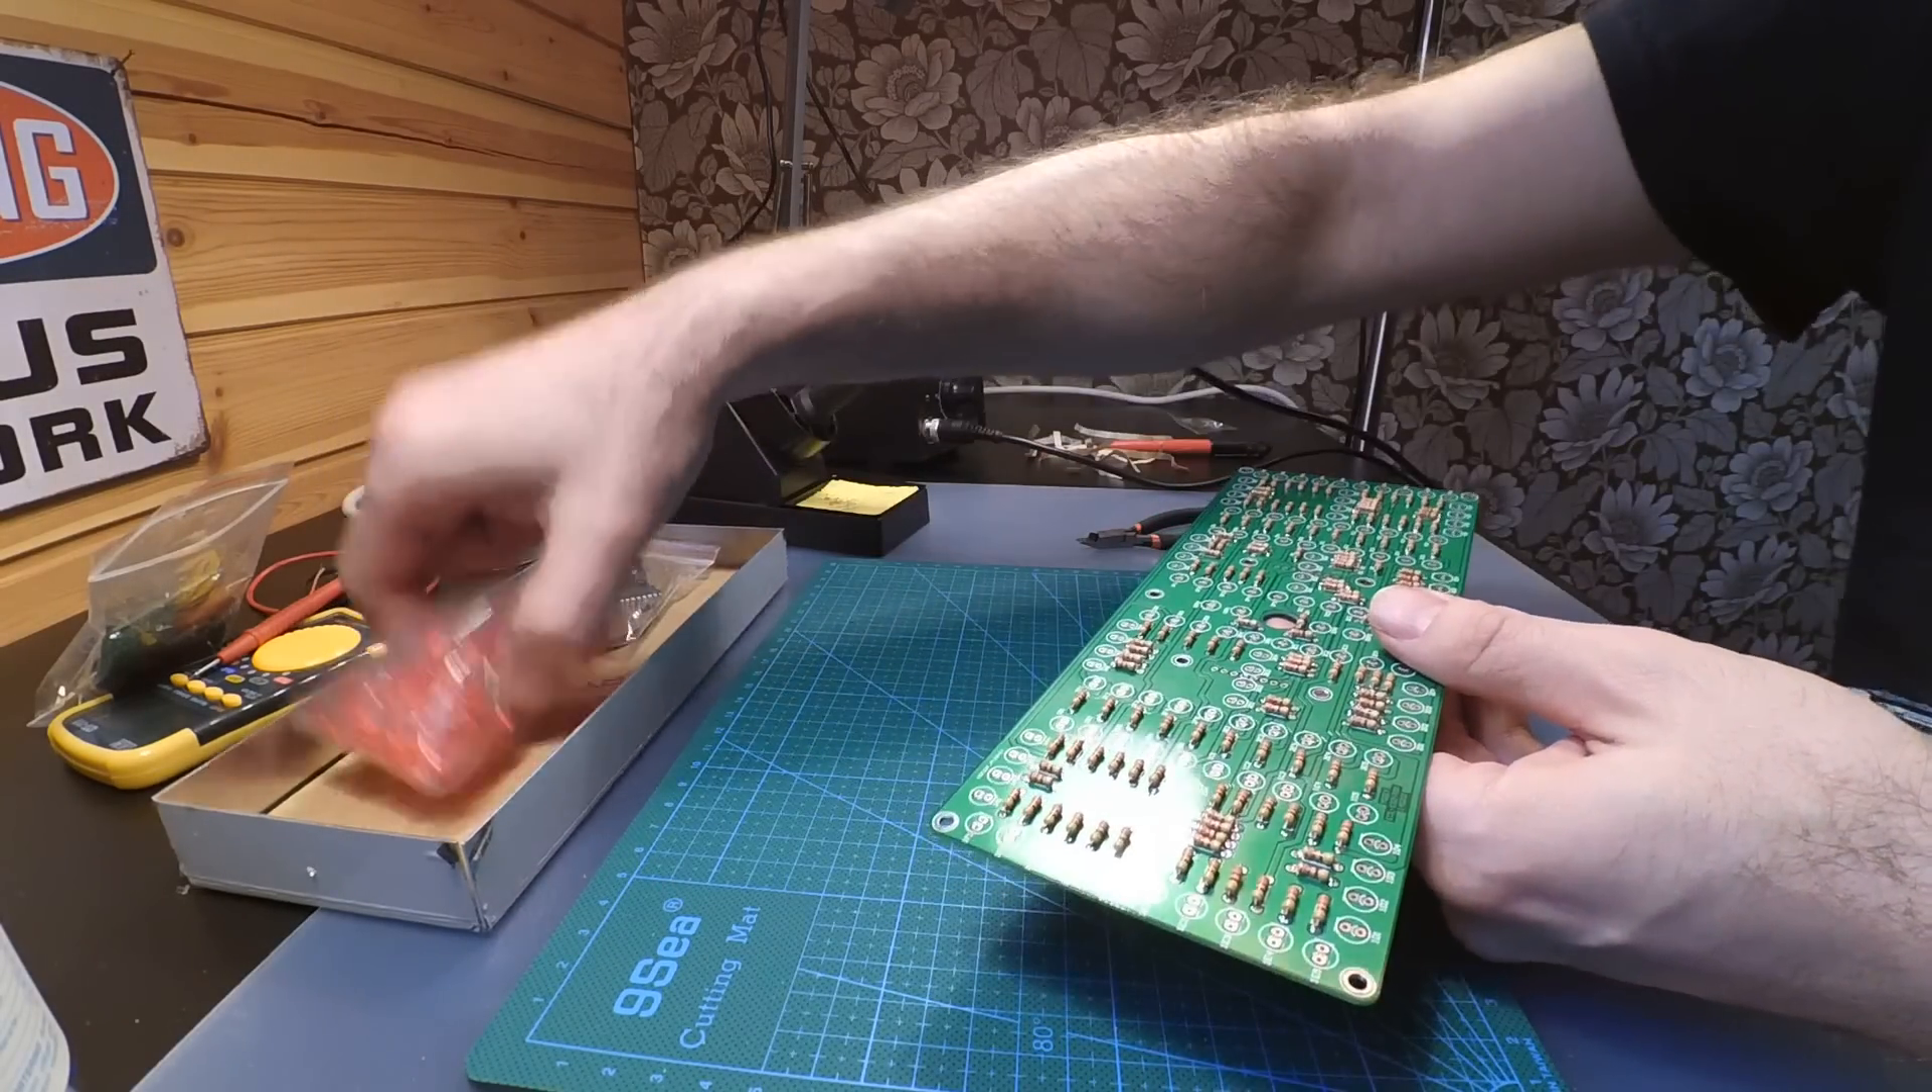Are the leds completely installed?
No.